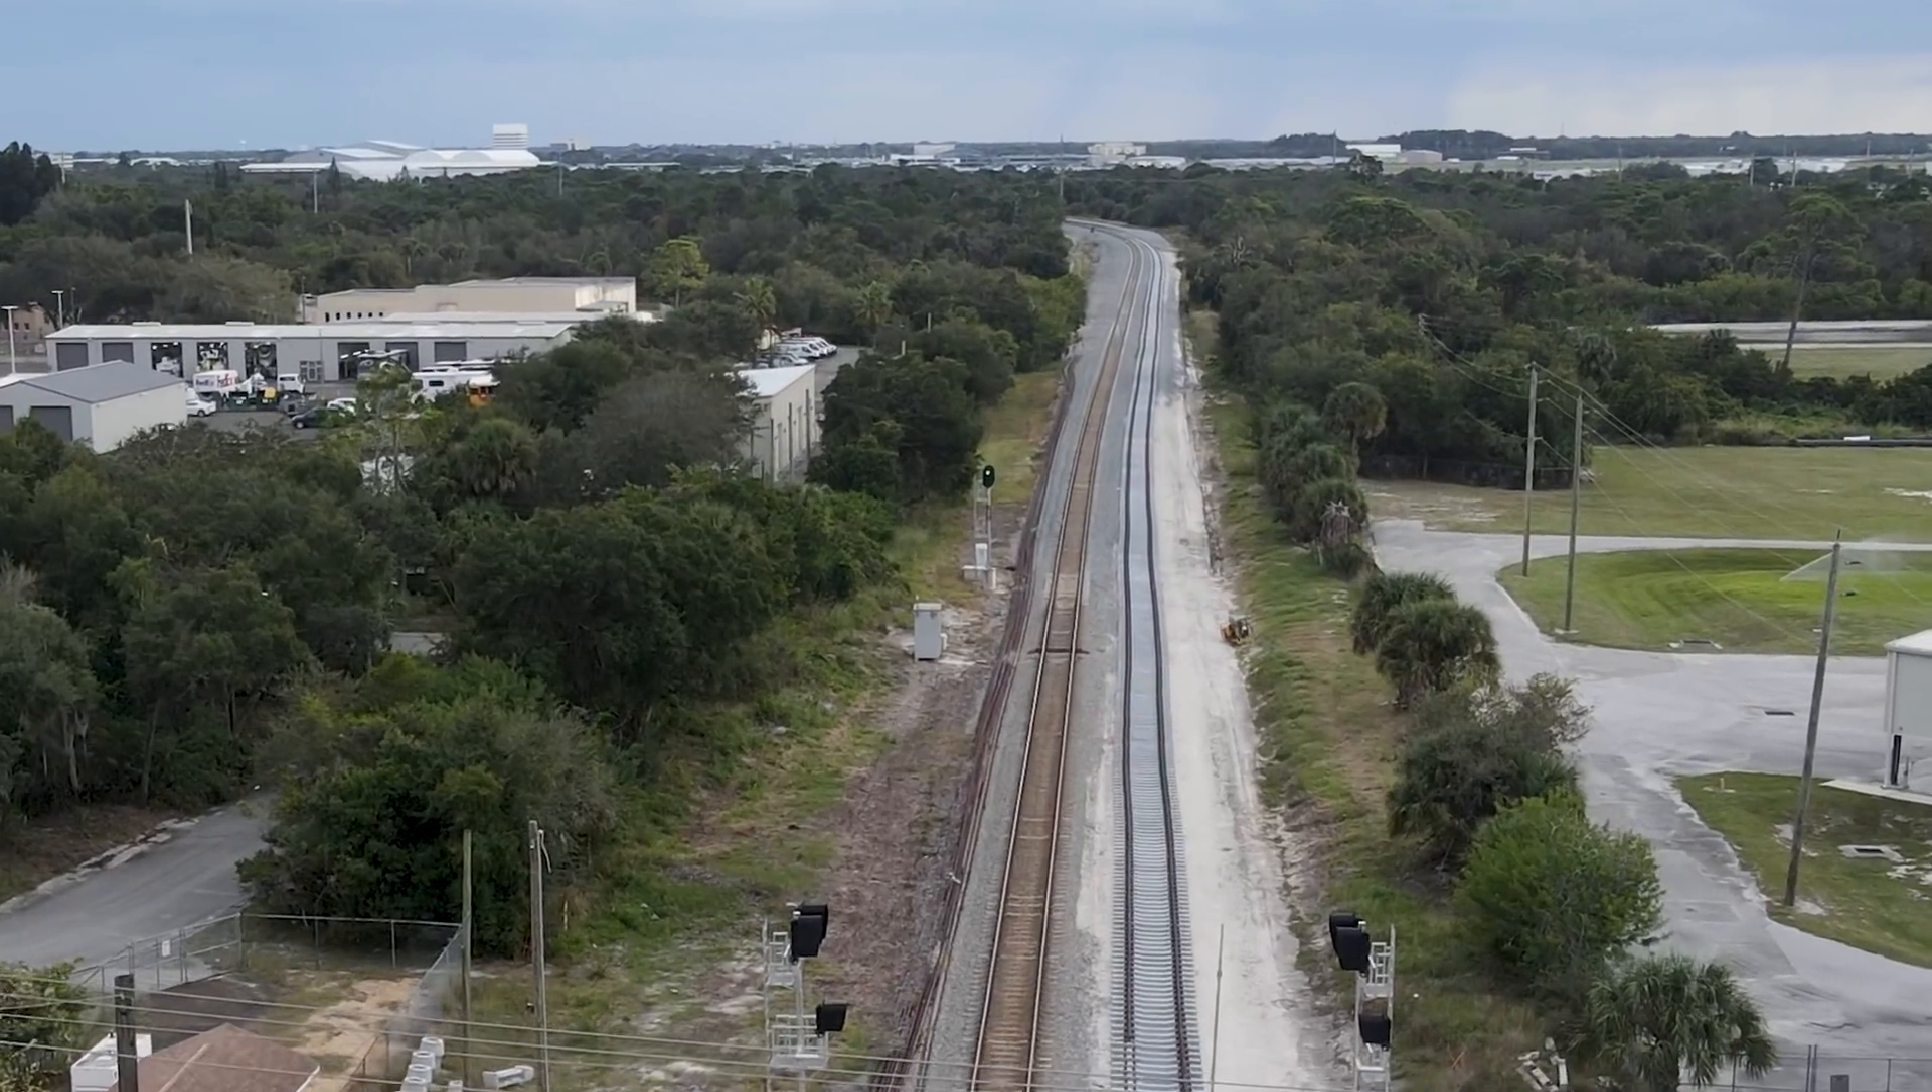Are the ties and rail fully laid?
Yes.